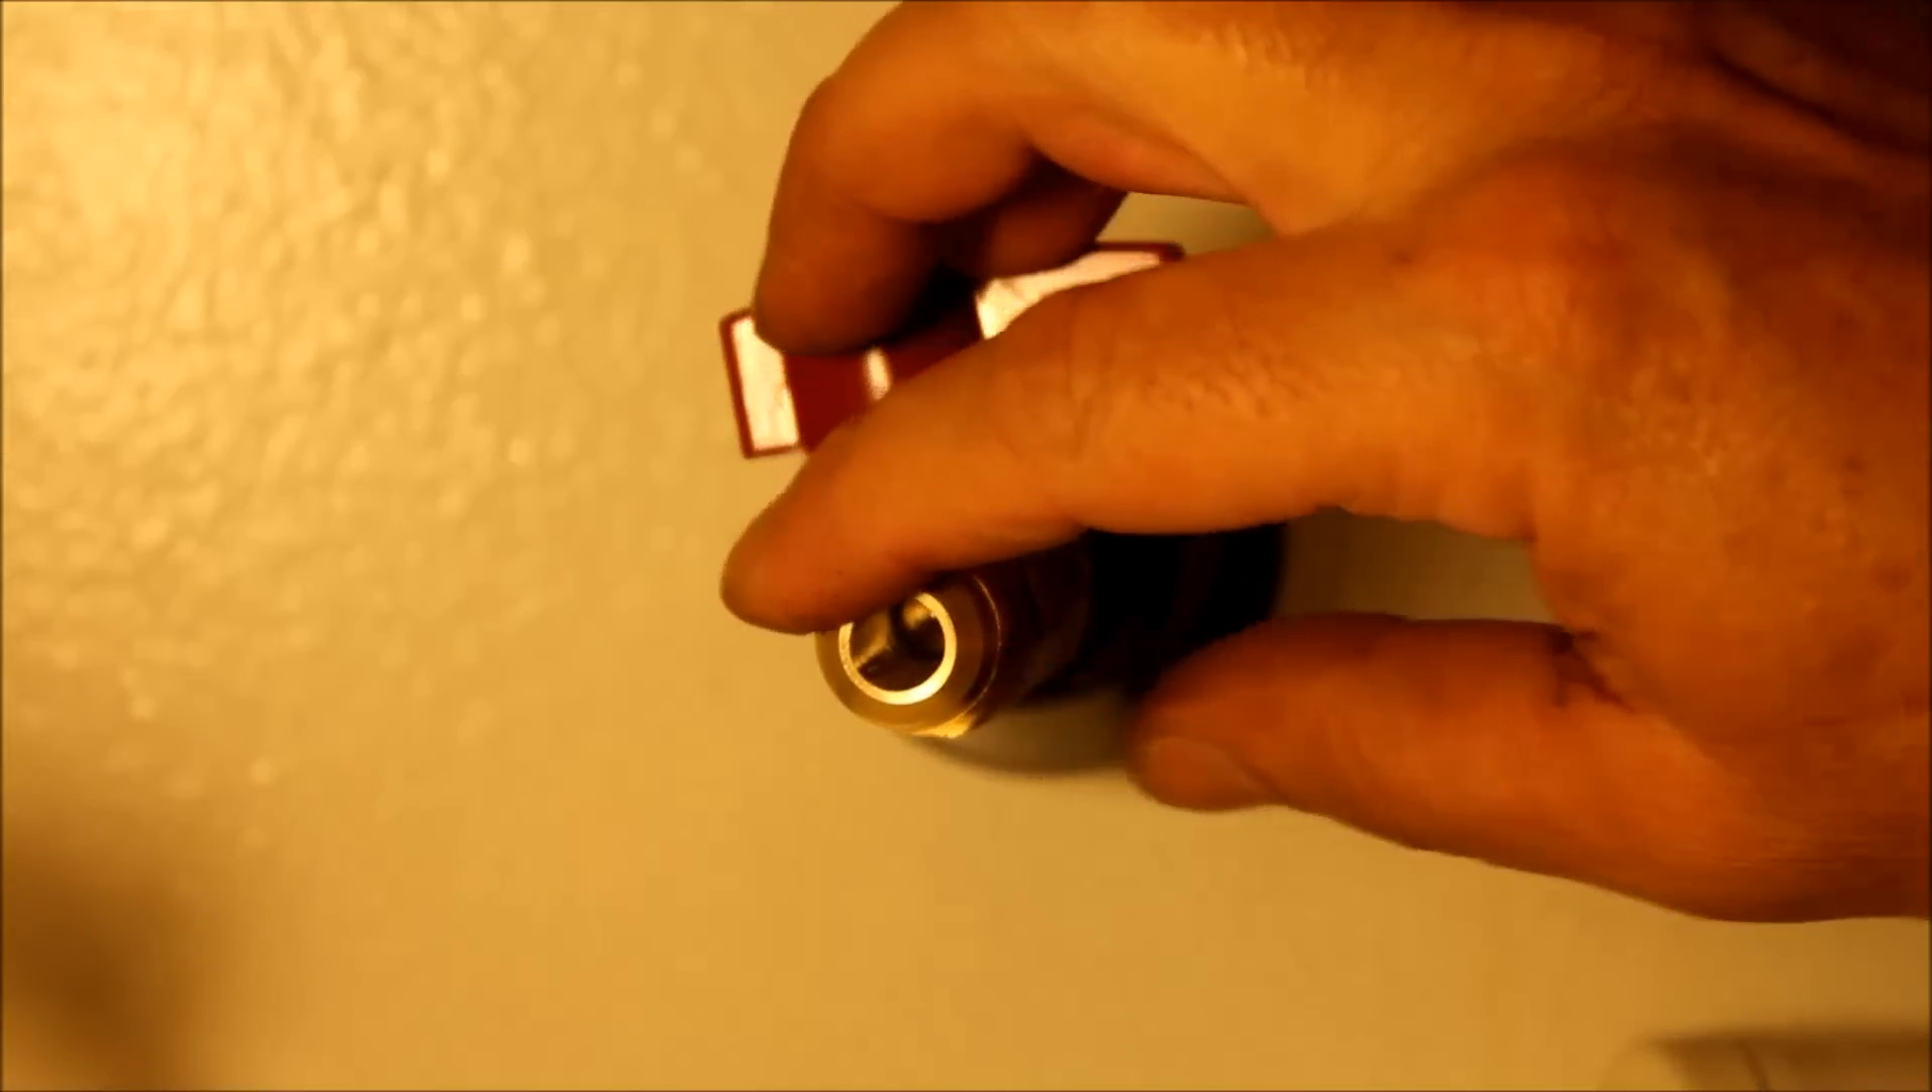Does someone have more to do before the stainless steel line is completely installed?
Yes.